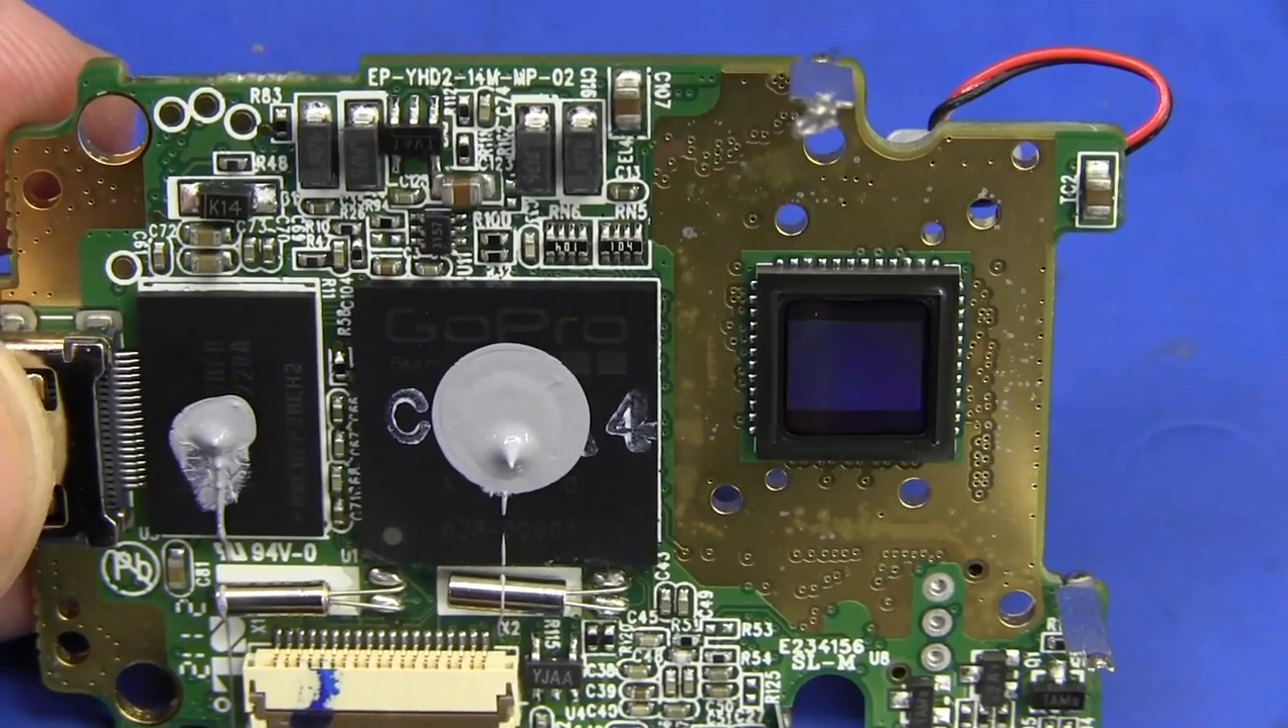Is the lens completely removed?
Yes.